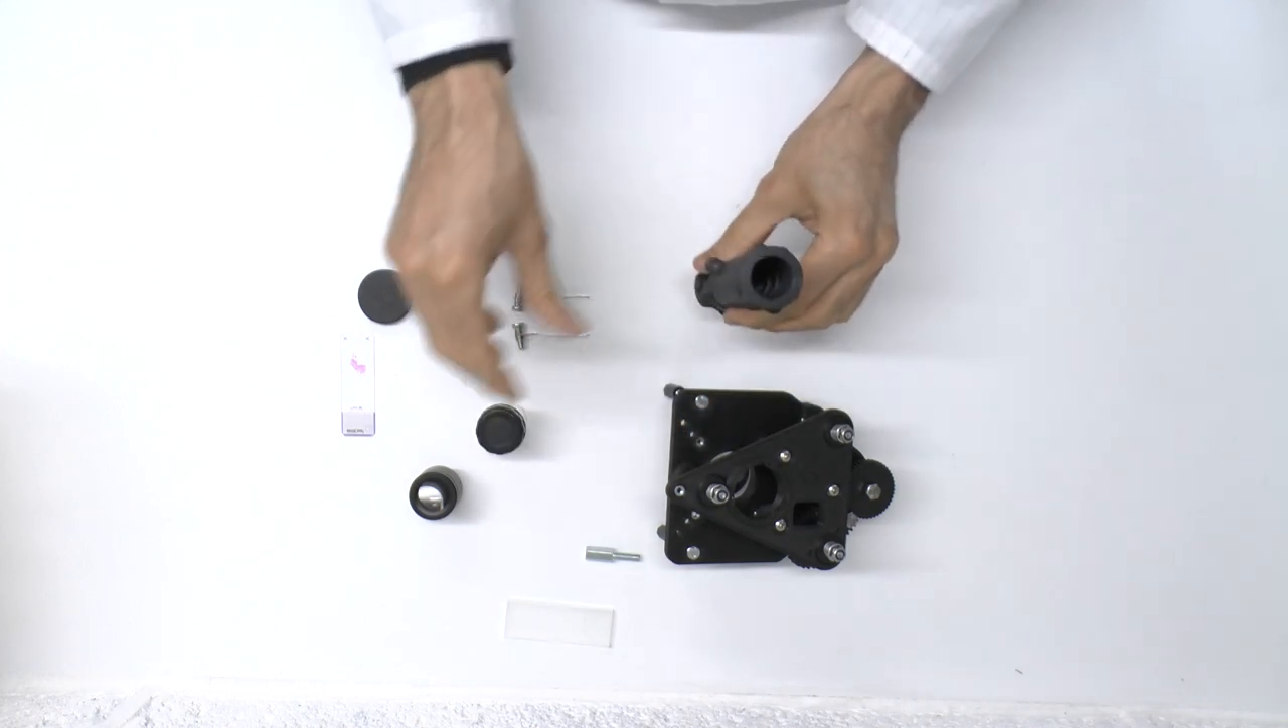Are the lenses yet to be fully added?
Yes.